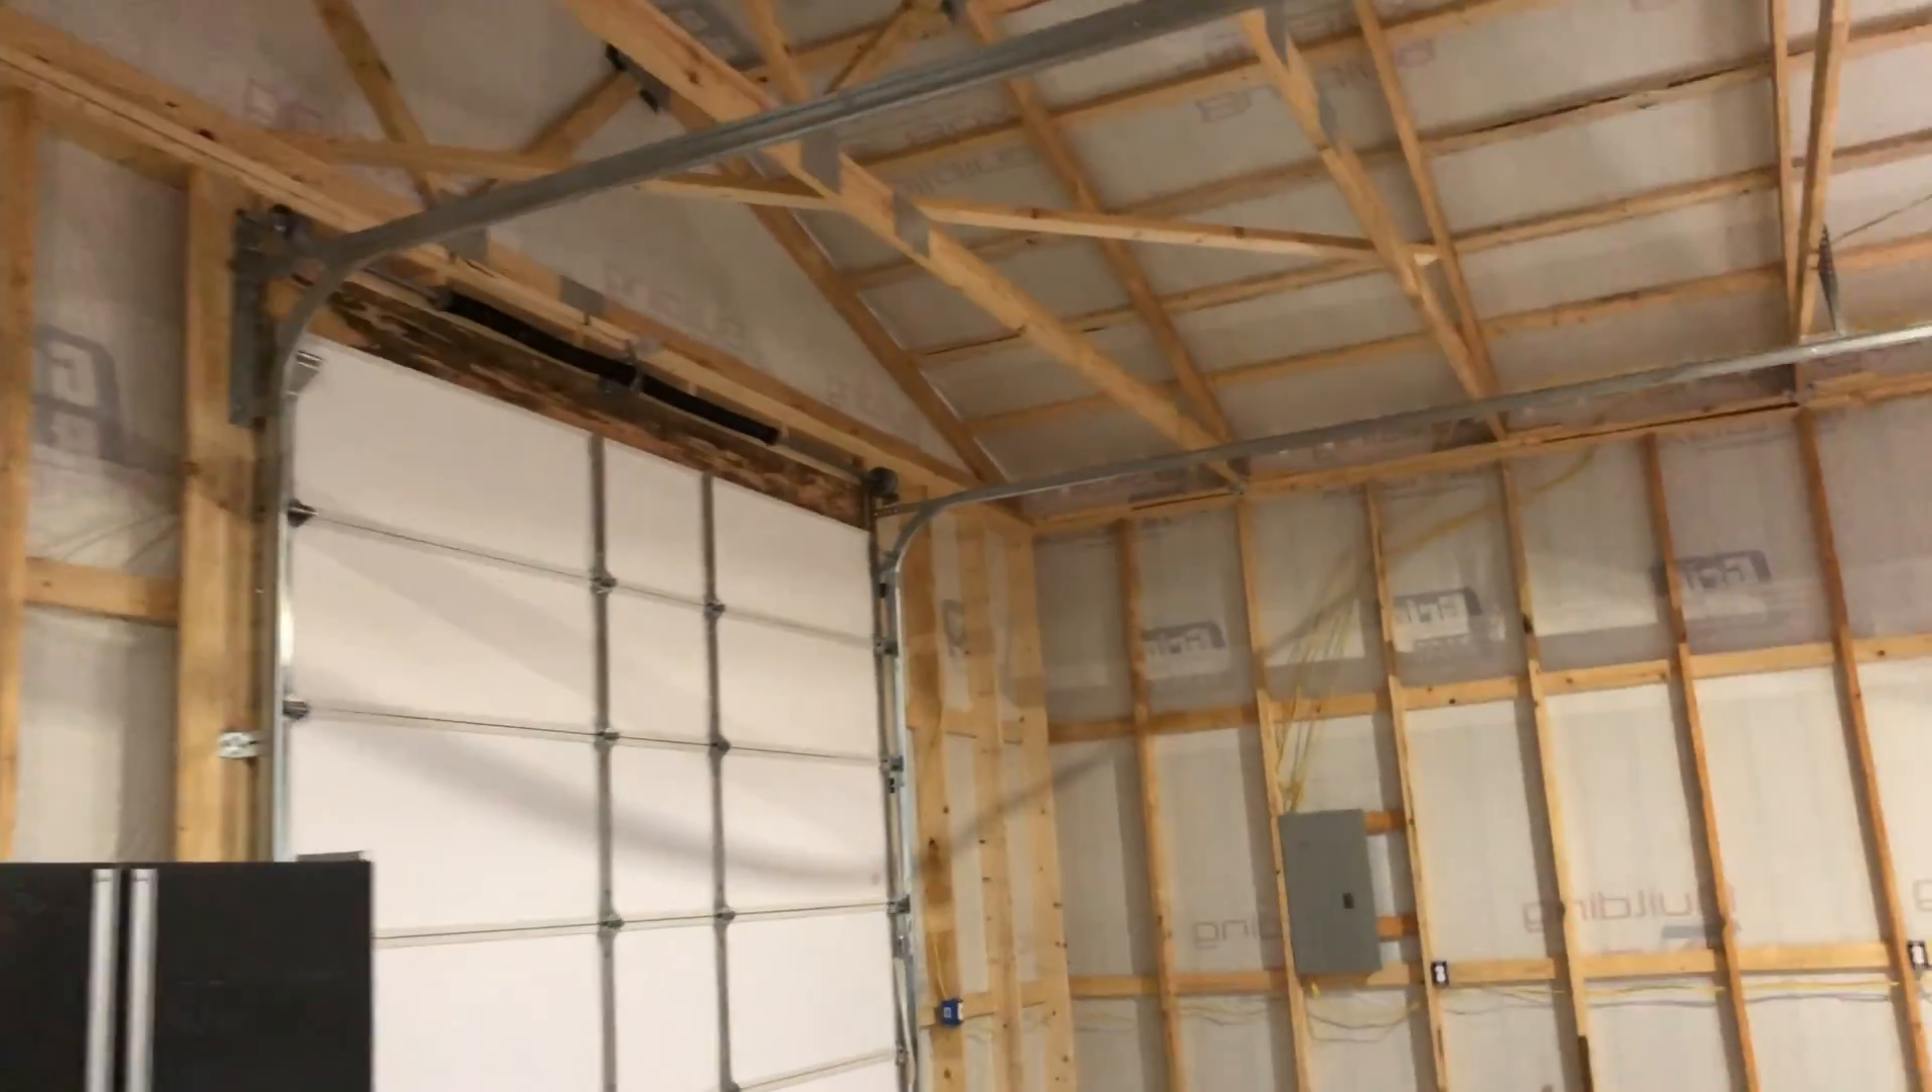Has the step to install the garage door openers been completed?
No.